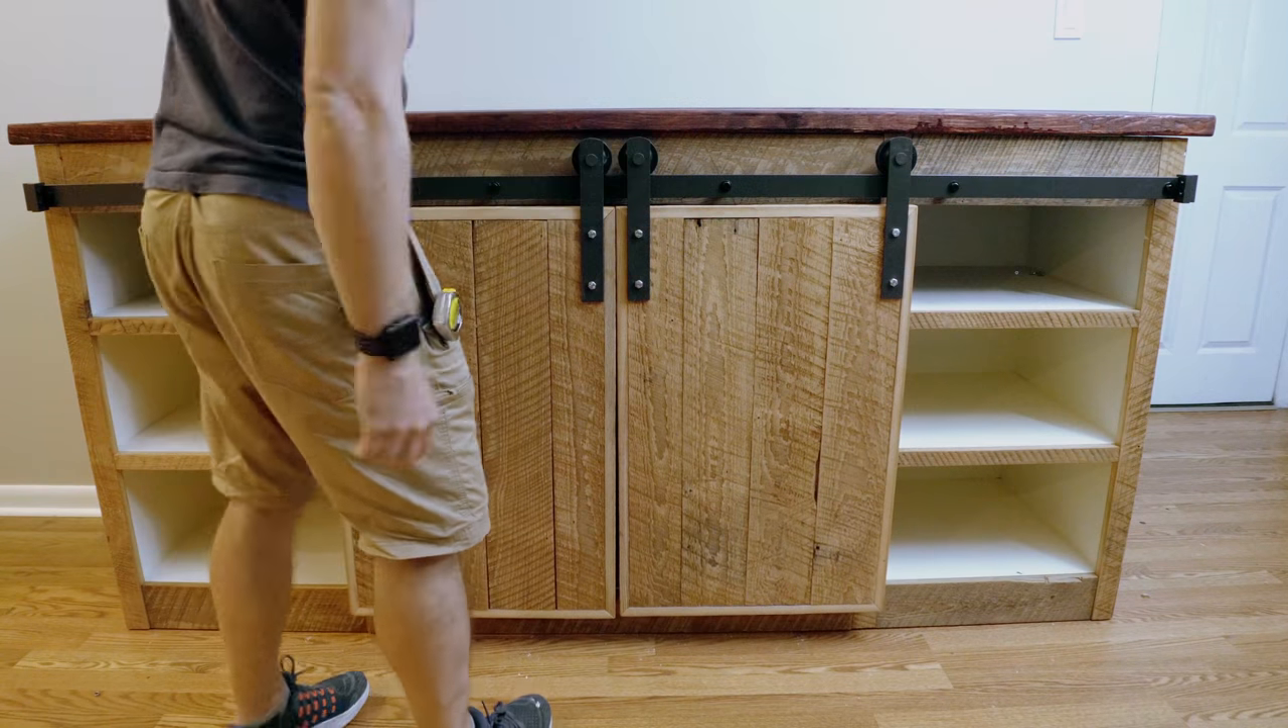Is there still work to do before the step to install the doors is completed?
No.